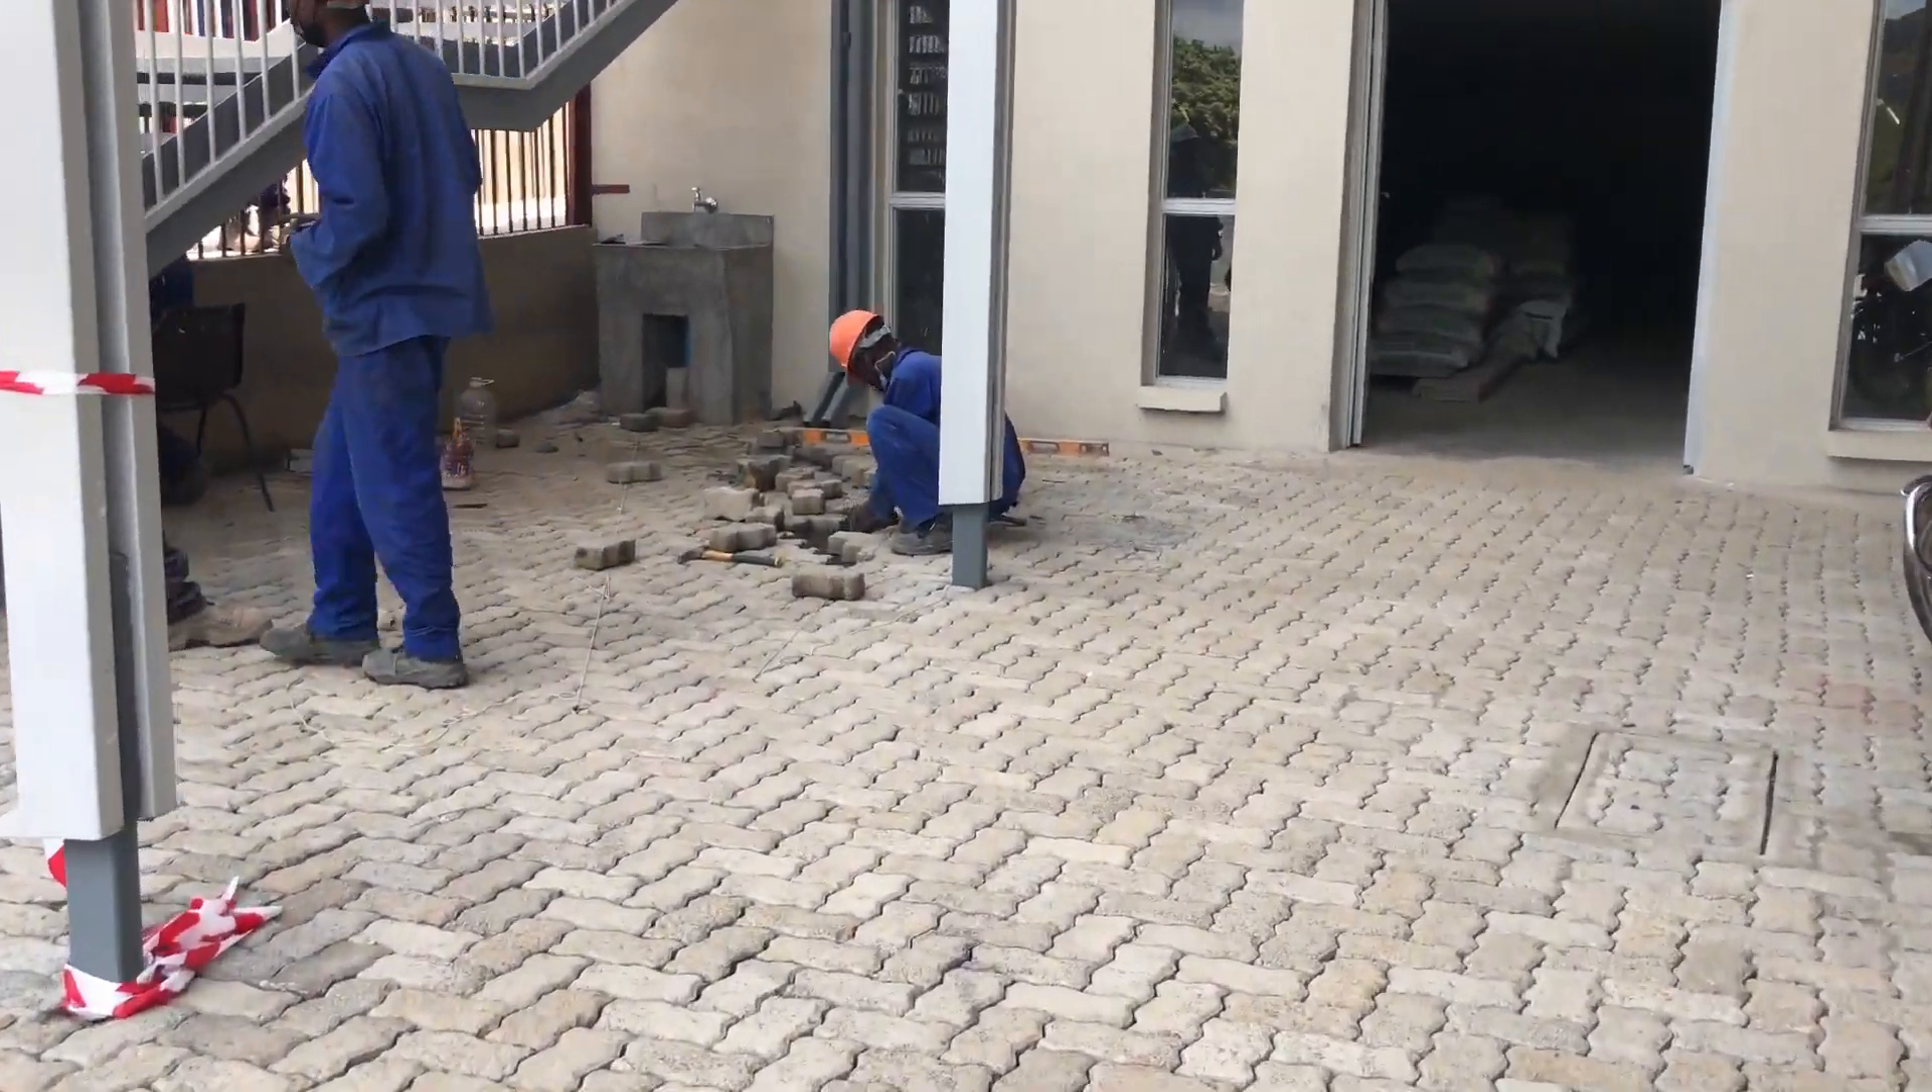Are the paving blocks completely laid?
No.